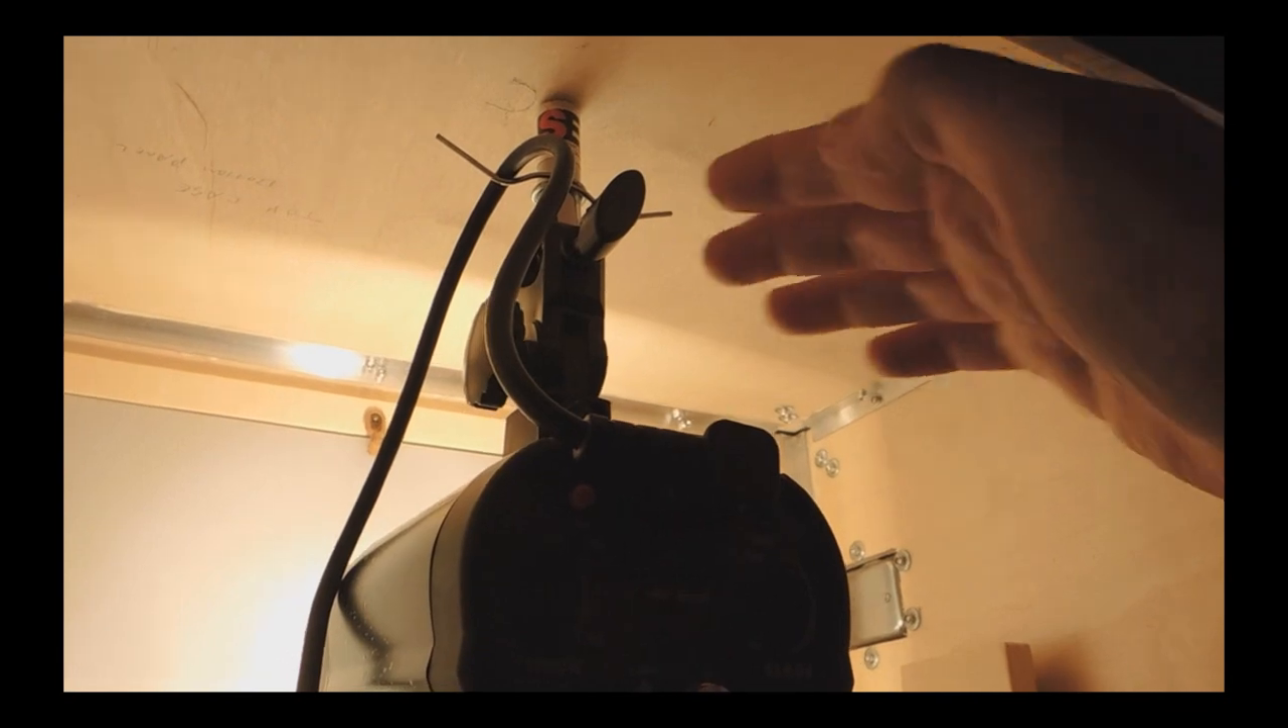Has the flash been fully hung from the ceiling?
Yes.